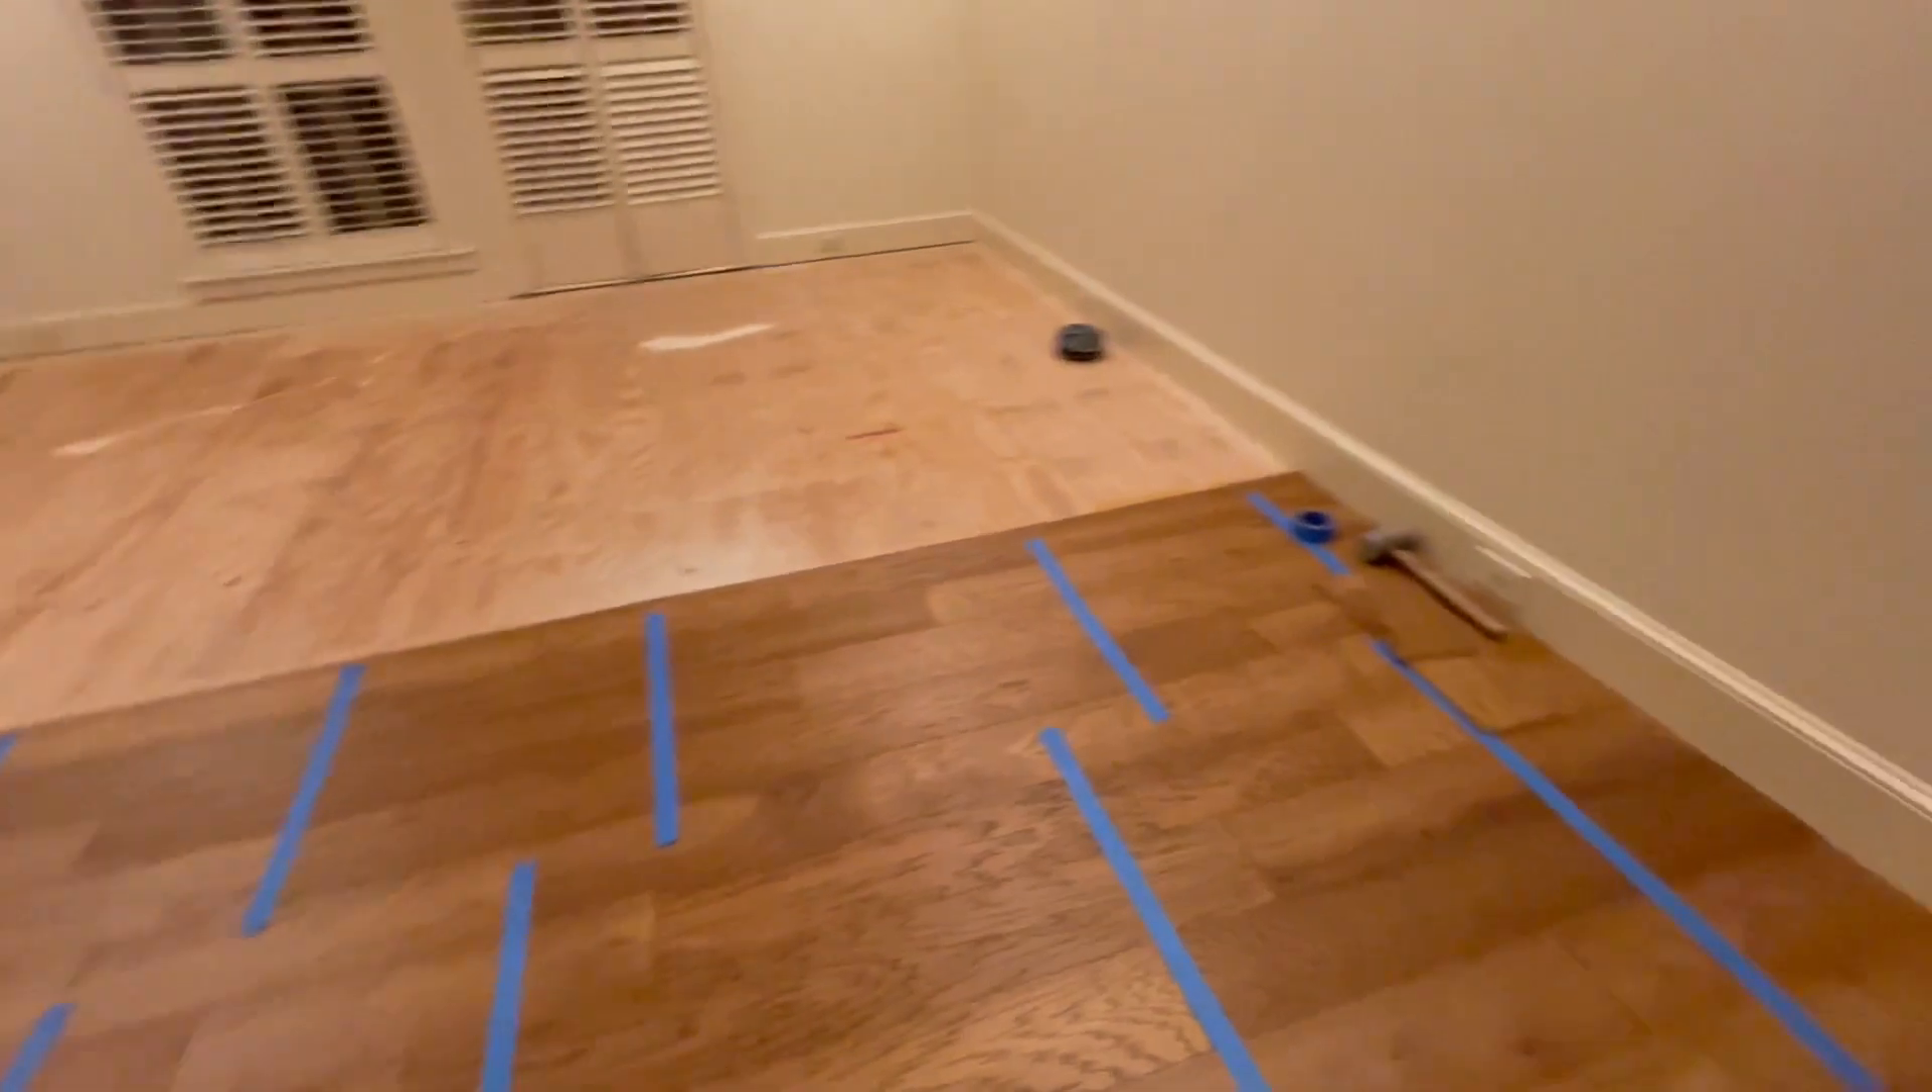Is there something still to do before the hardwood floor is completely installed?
Yes.